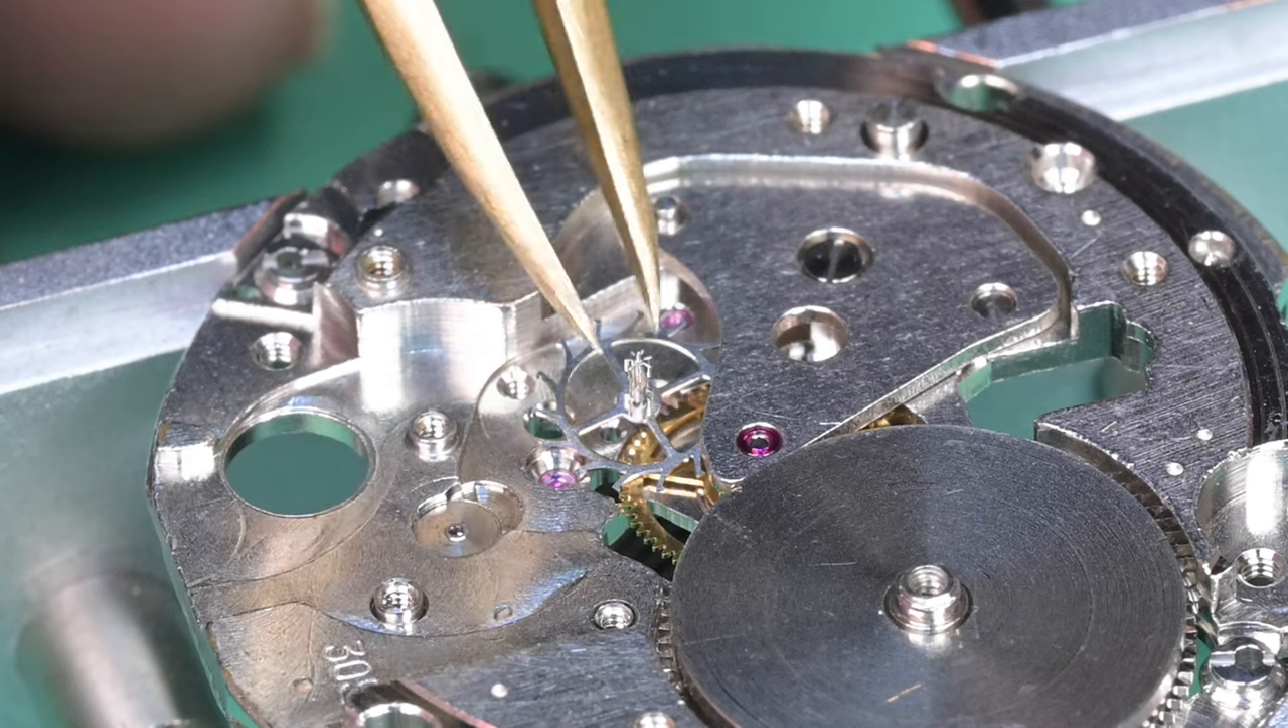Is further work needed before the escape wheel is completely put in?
Yes.